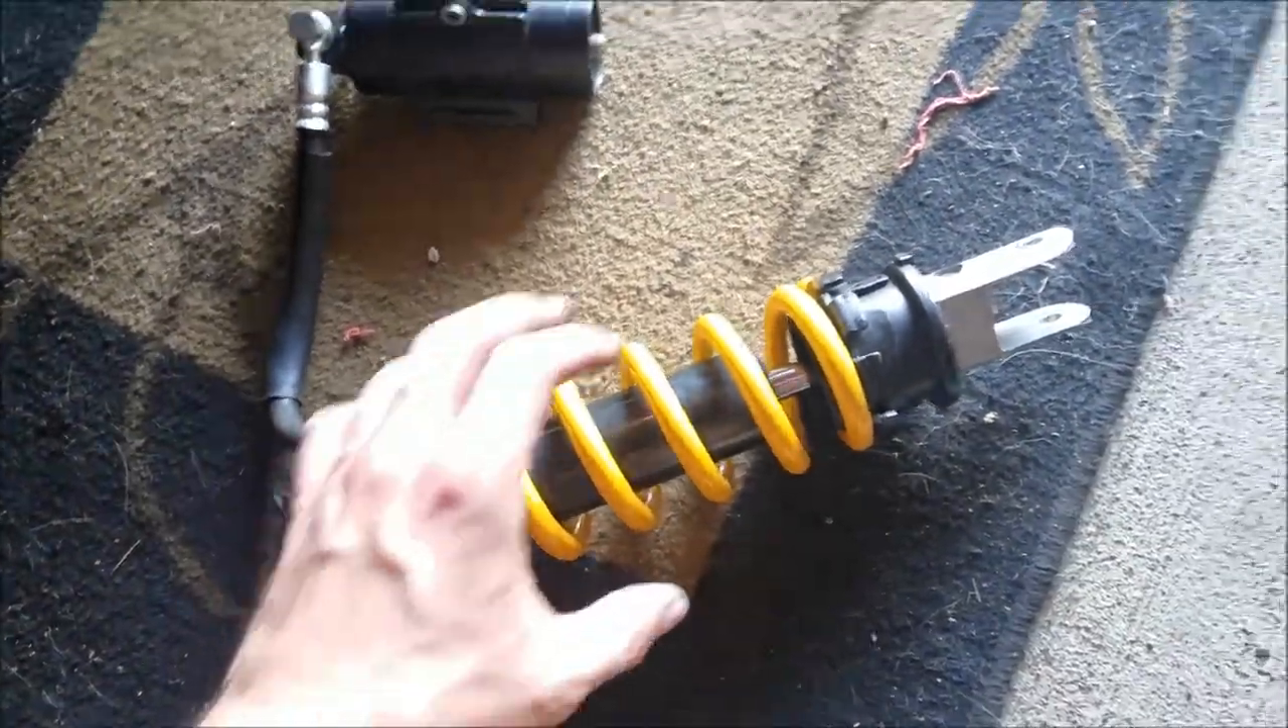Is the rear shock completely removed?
Yes.